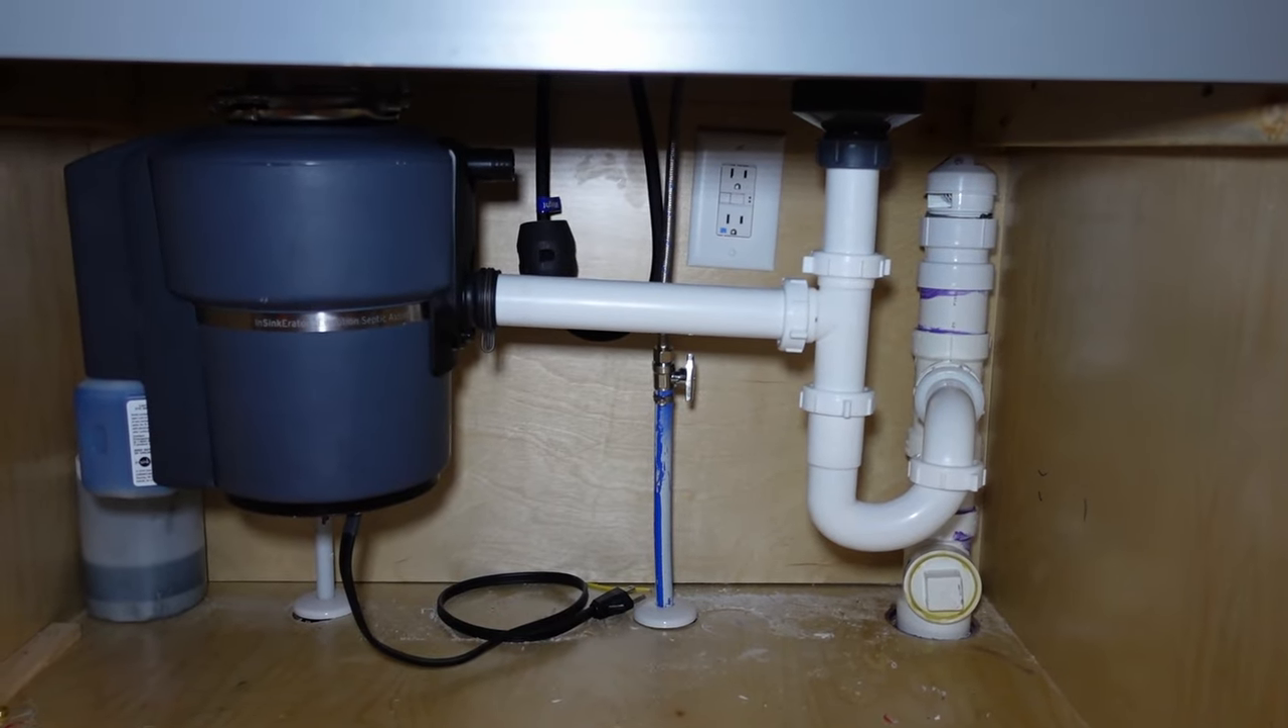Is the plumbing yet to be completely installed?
No.